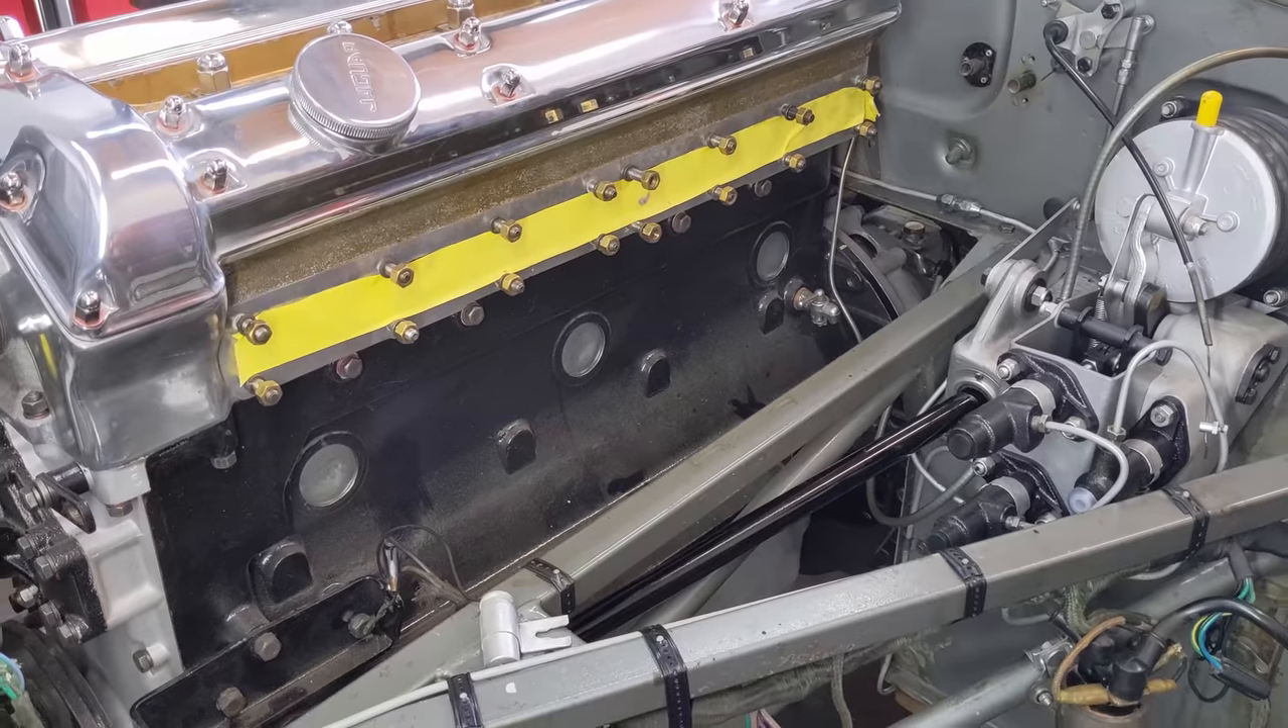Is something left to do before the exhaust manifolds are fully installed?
Yes.